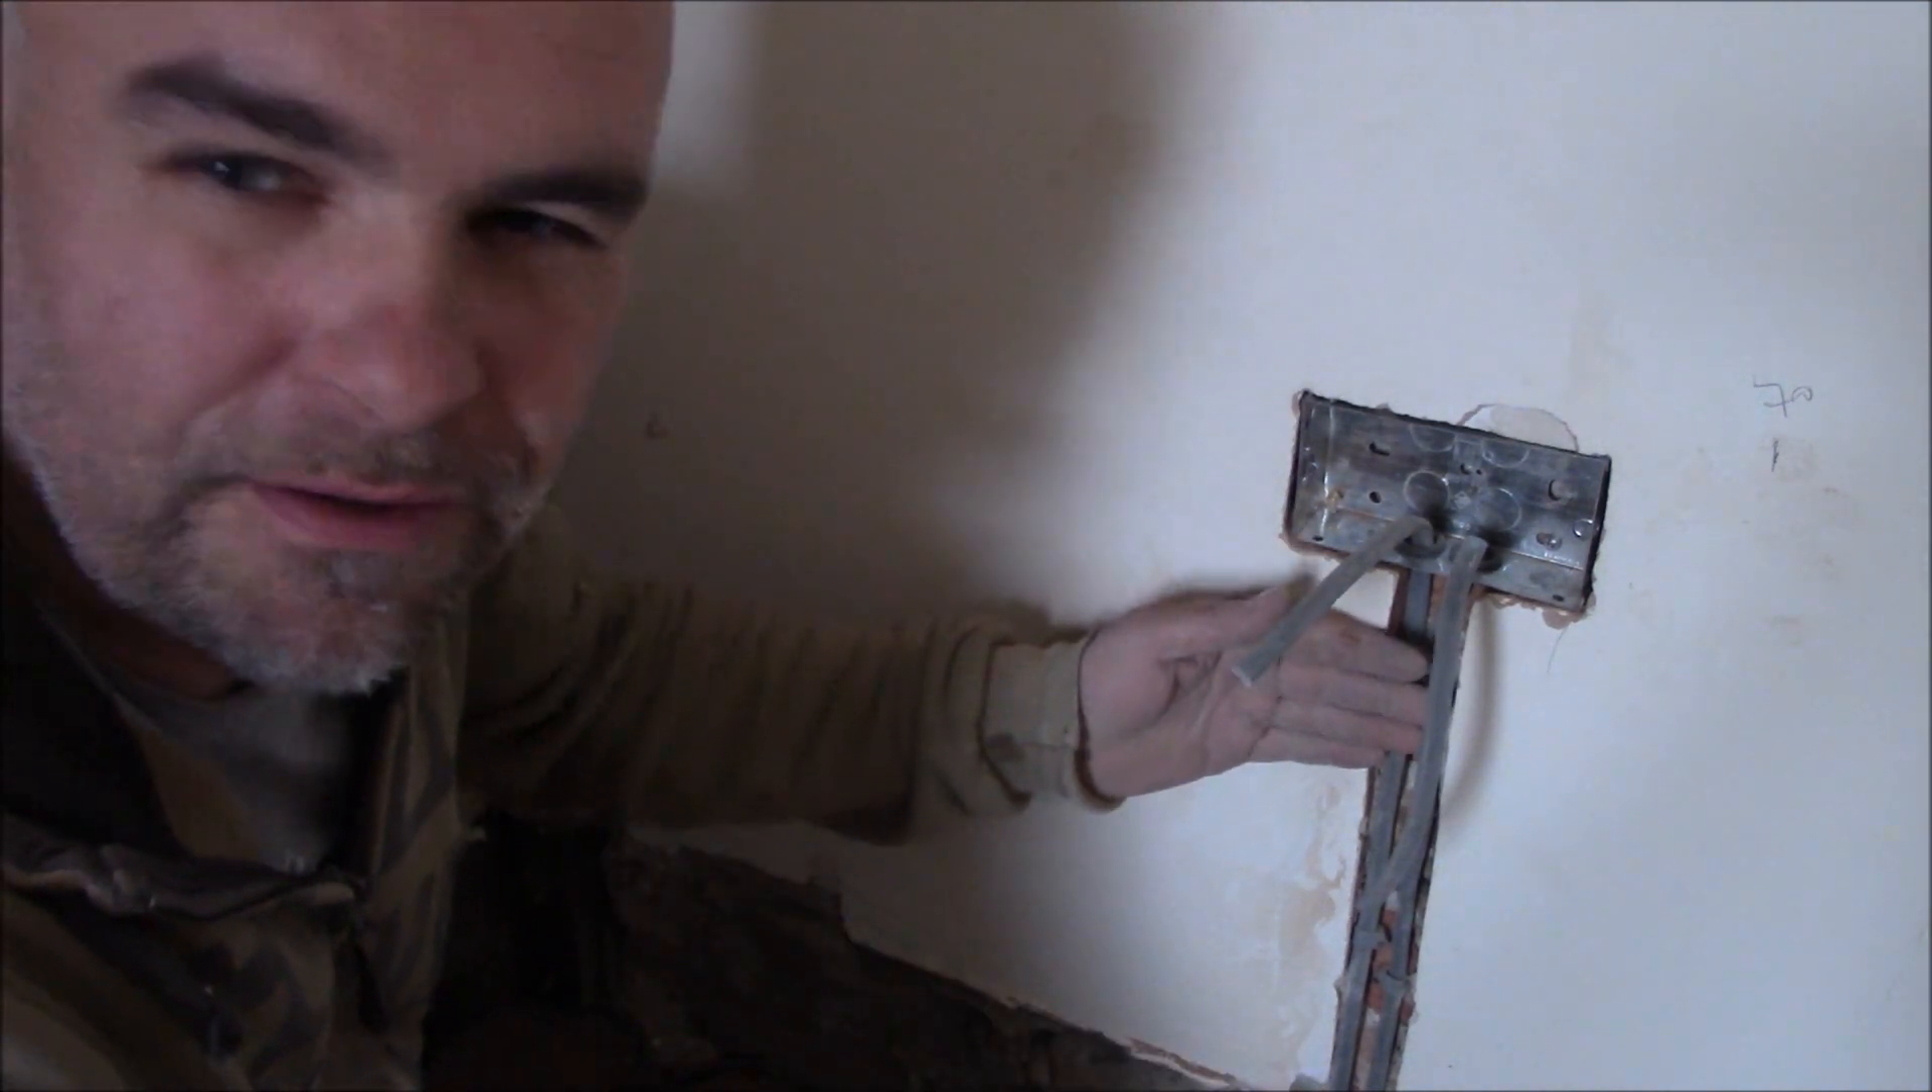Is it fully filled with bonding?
No.